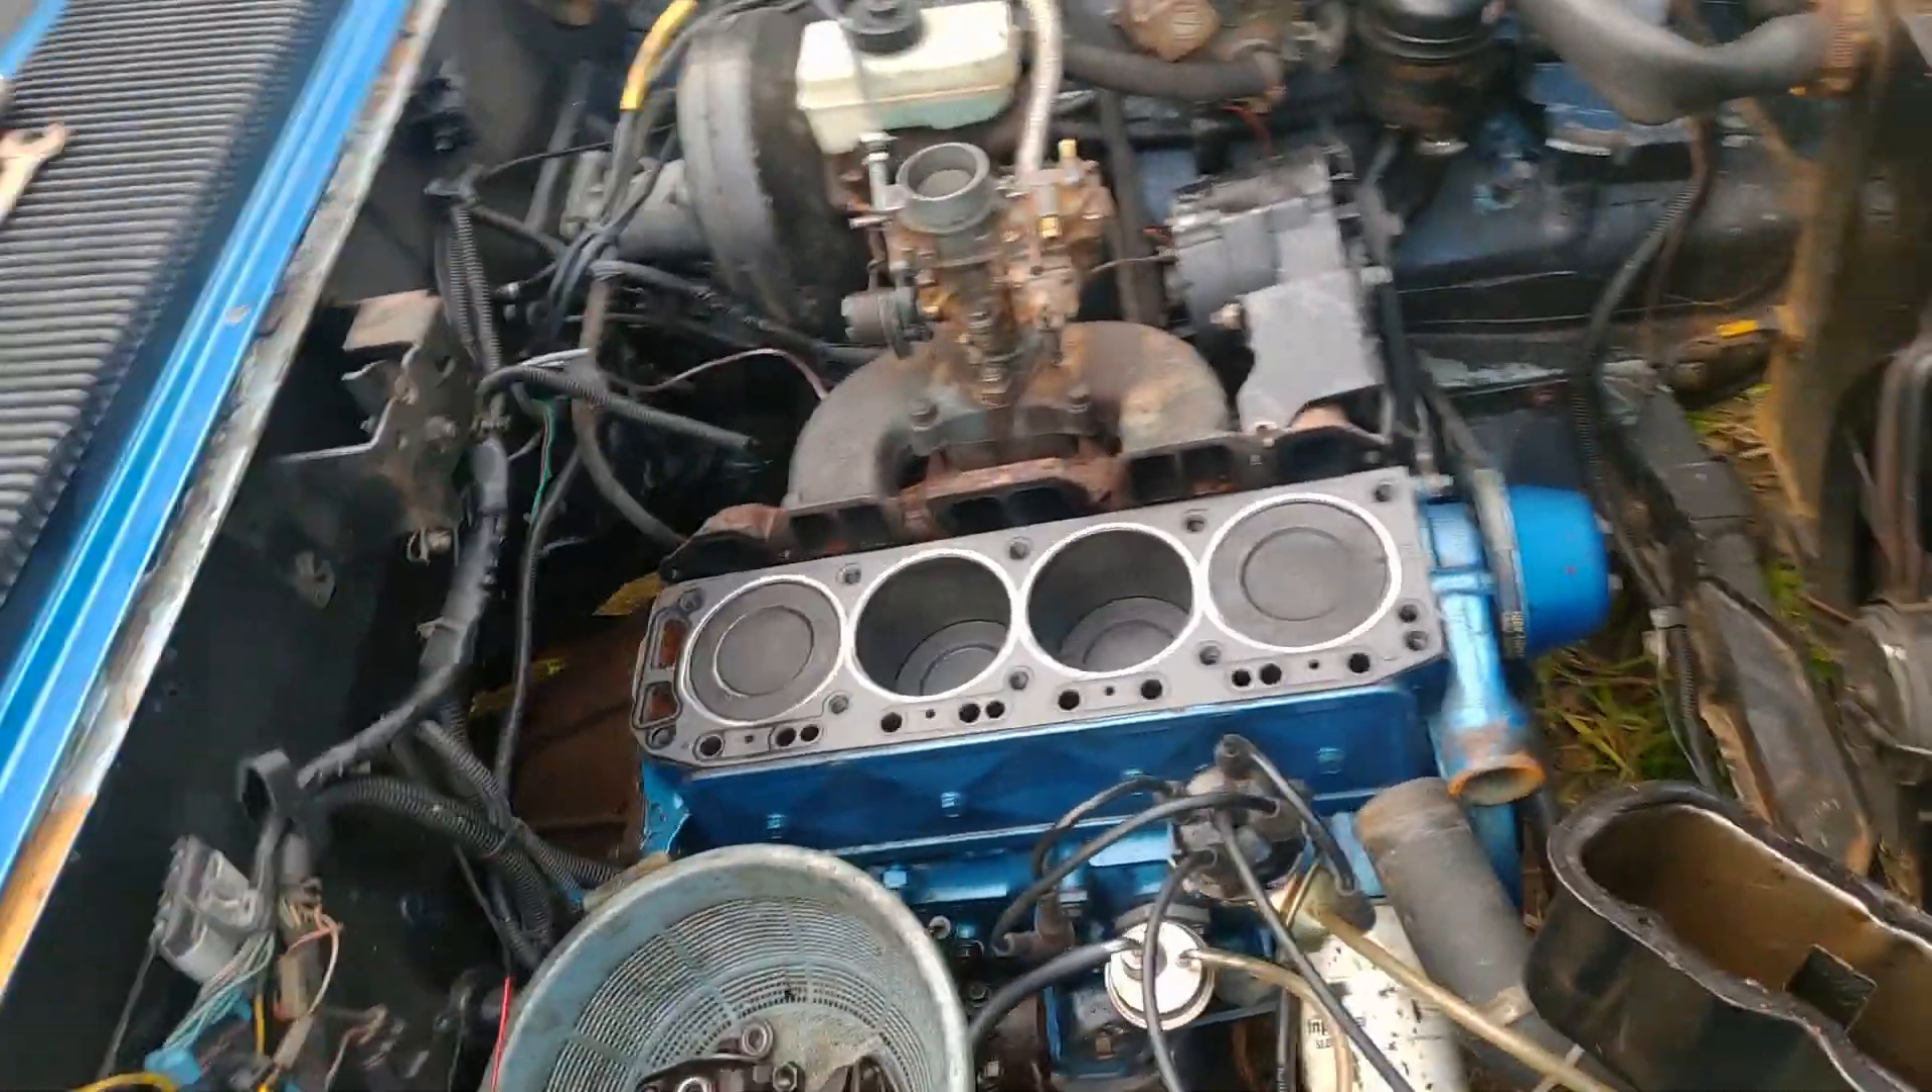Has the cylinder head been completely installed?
No.